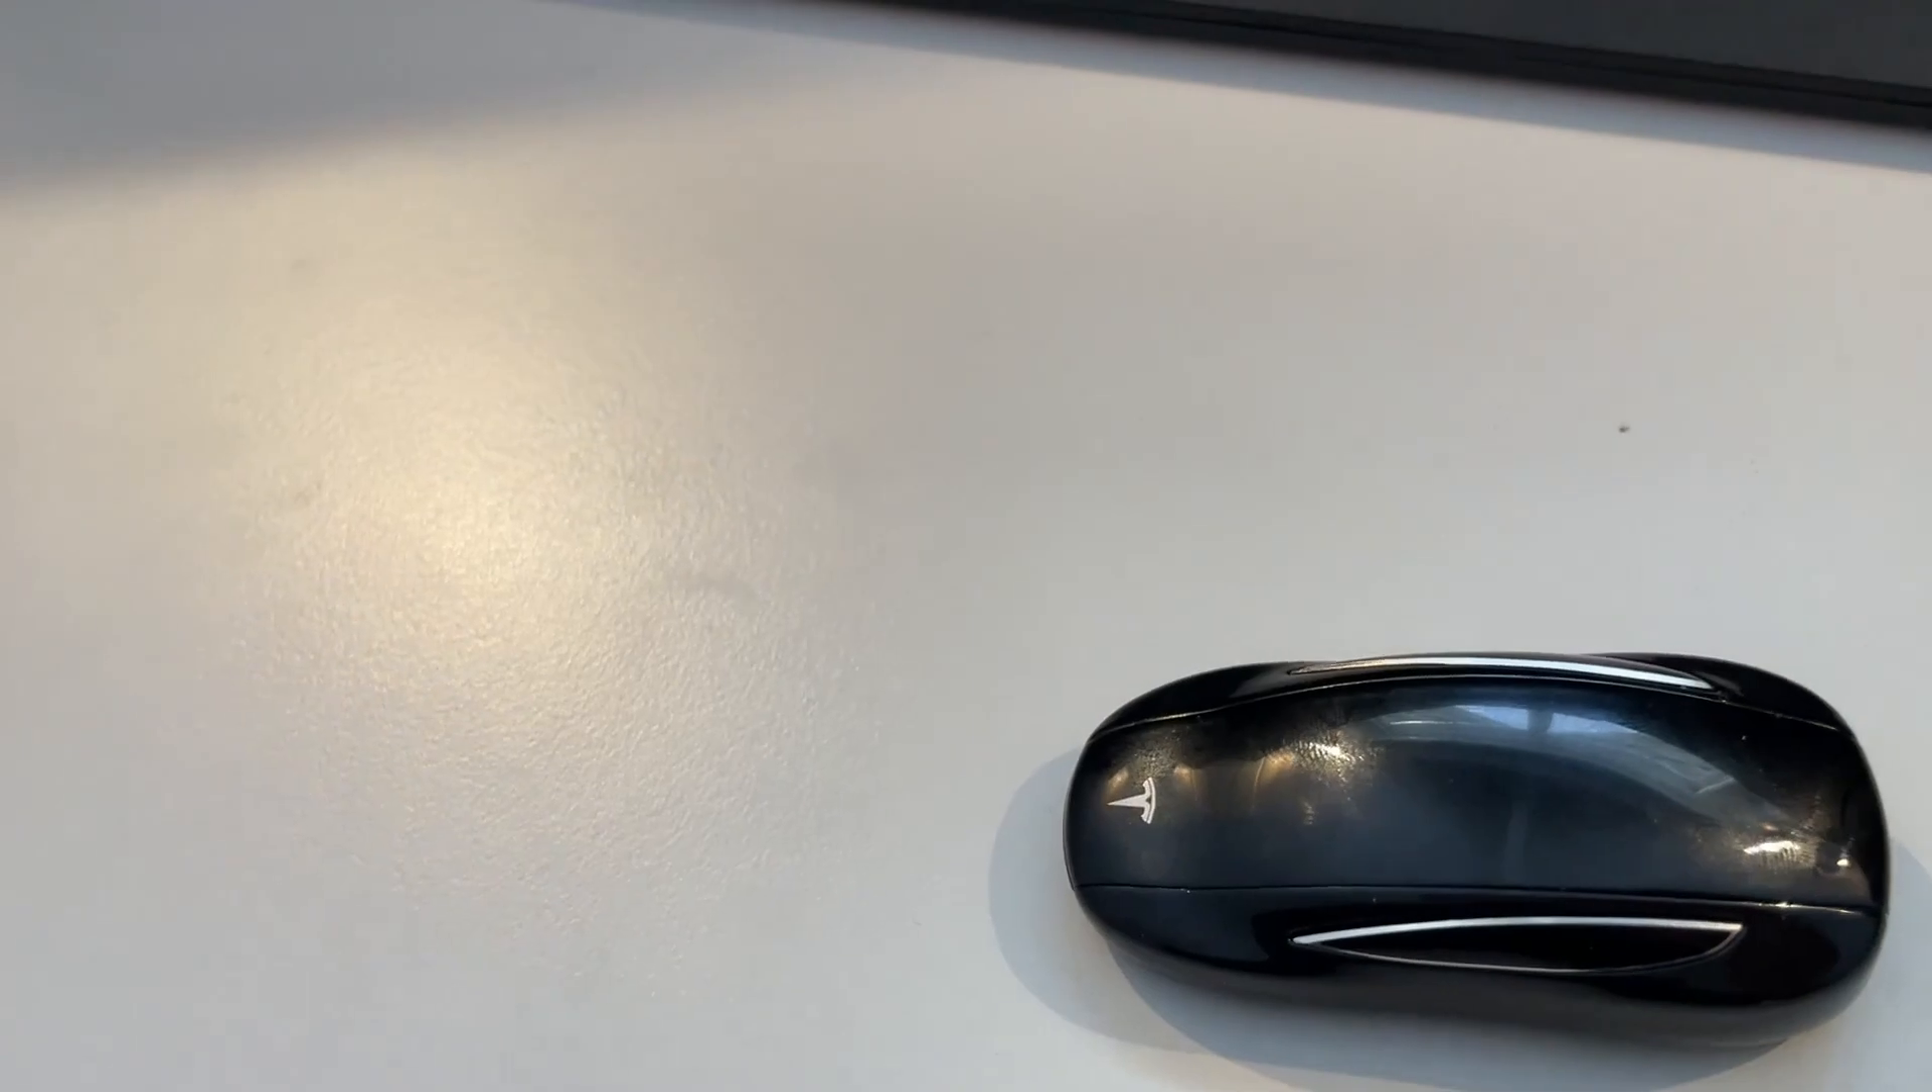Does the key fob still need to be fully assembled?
No.